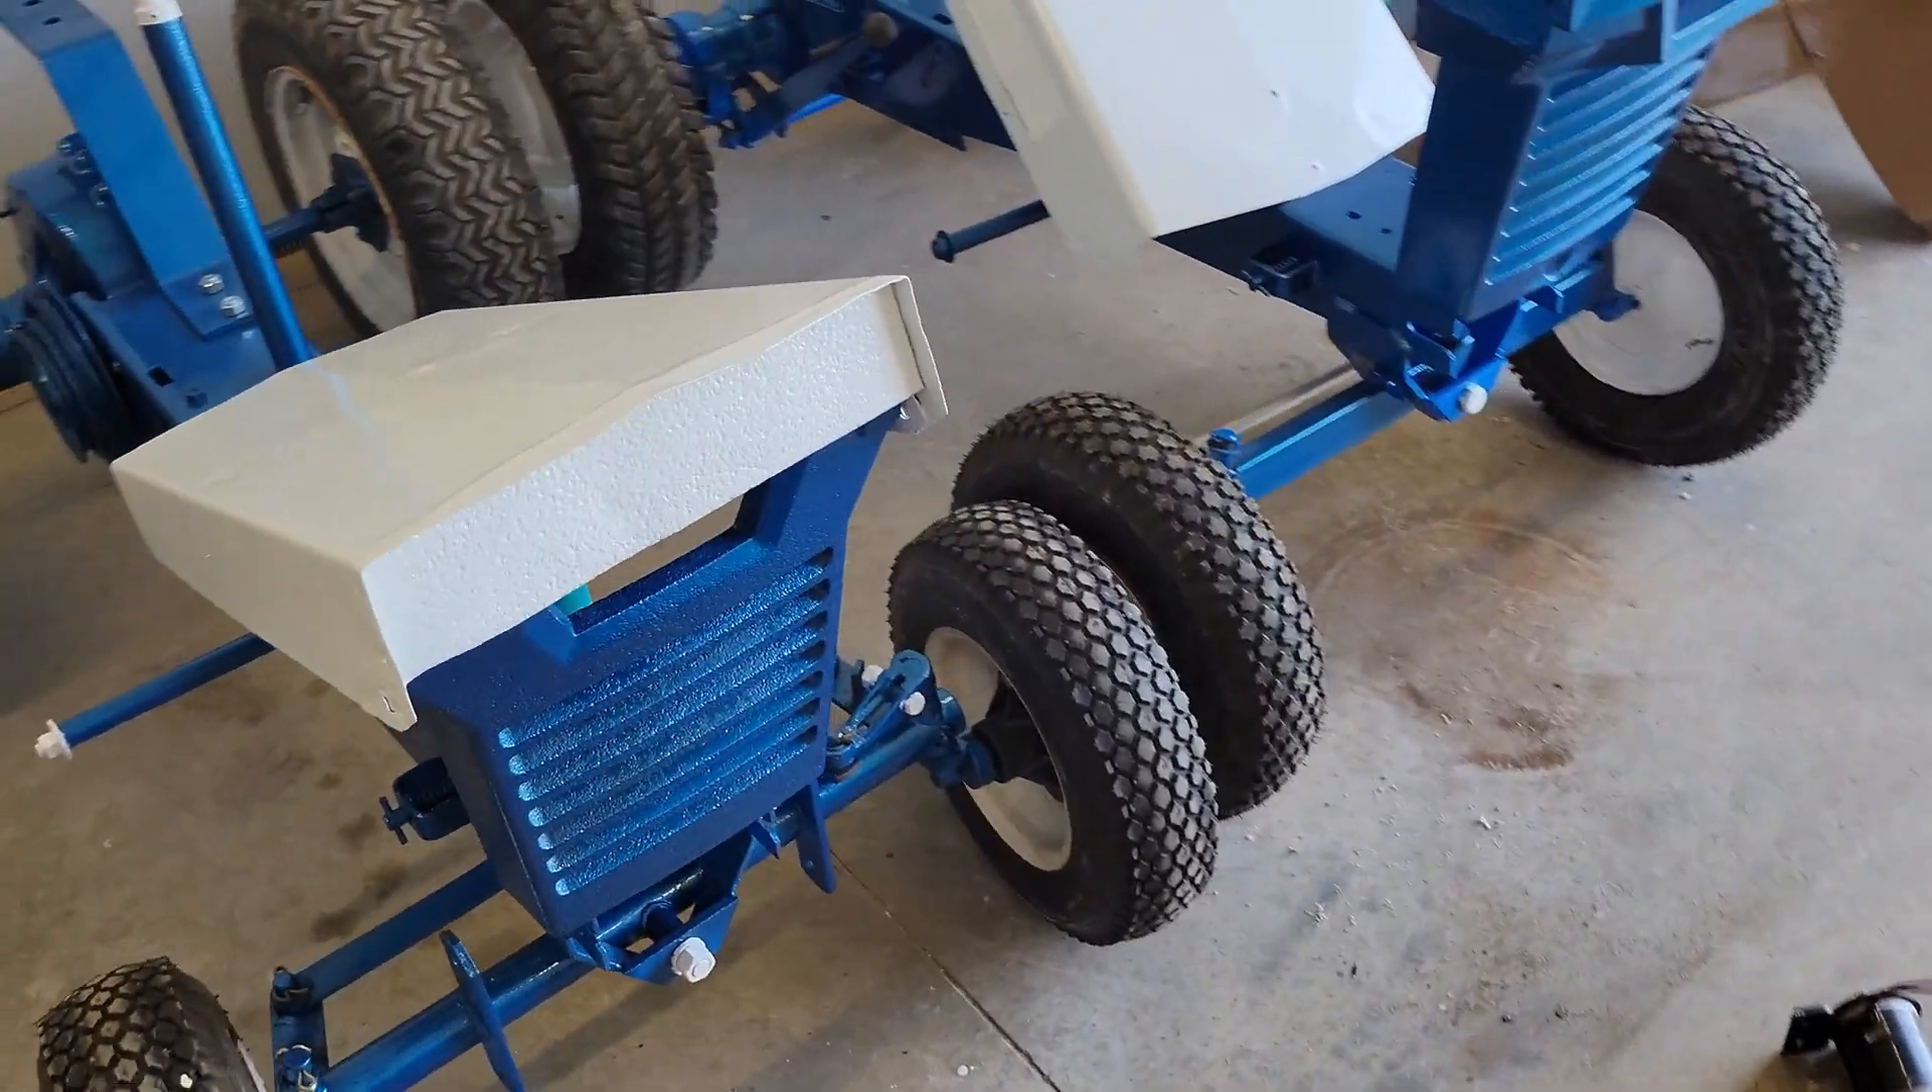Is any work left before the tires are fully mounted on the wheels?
No.